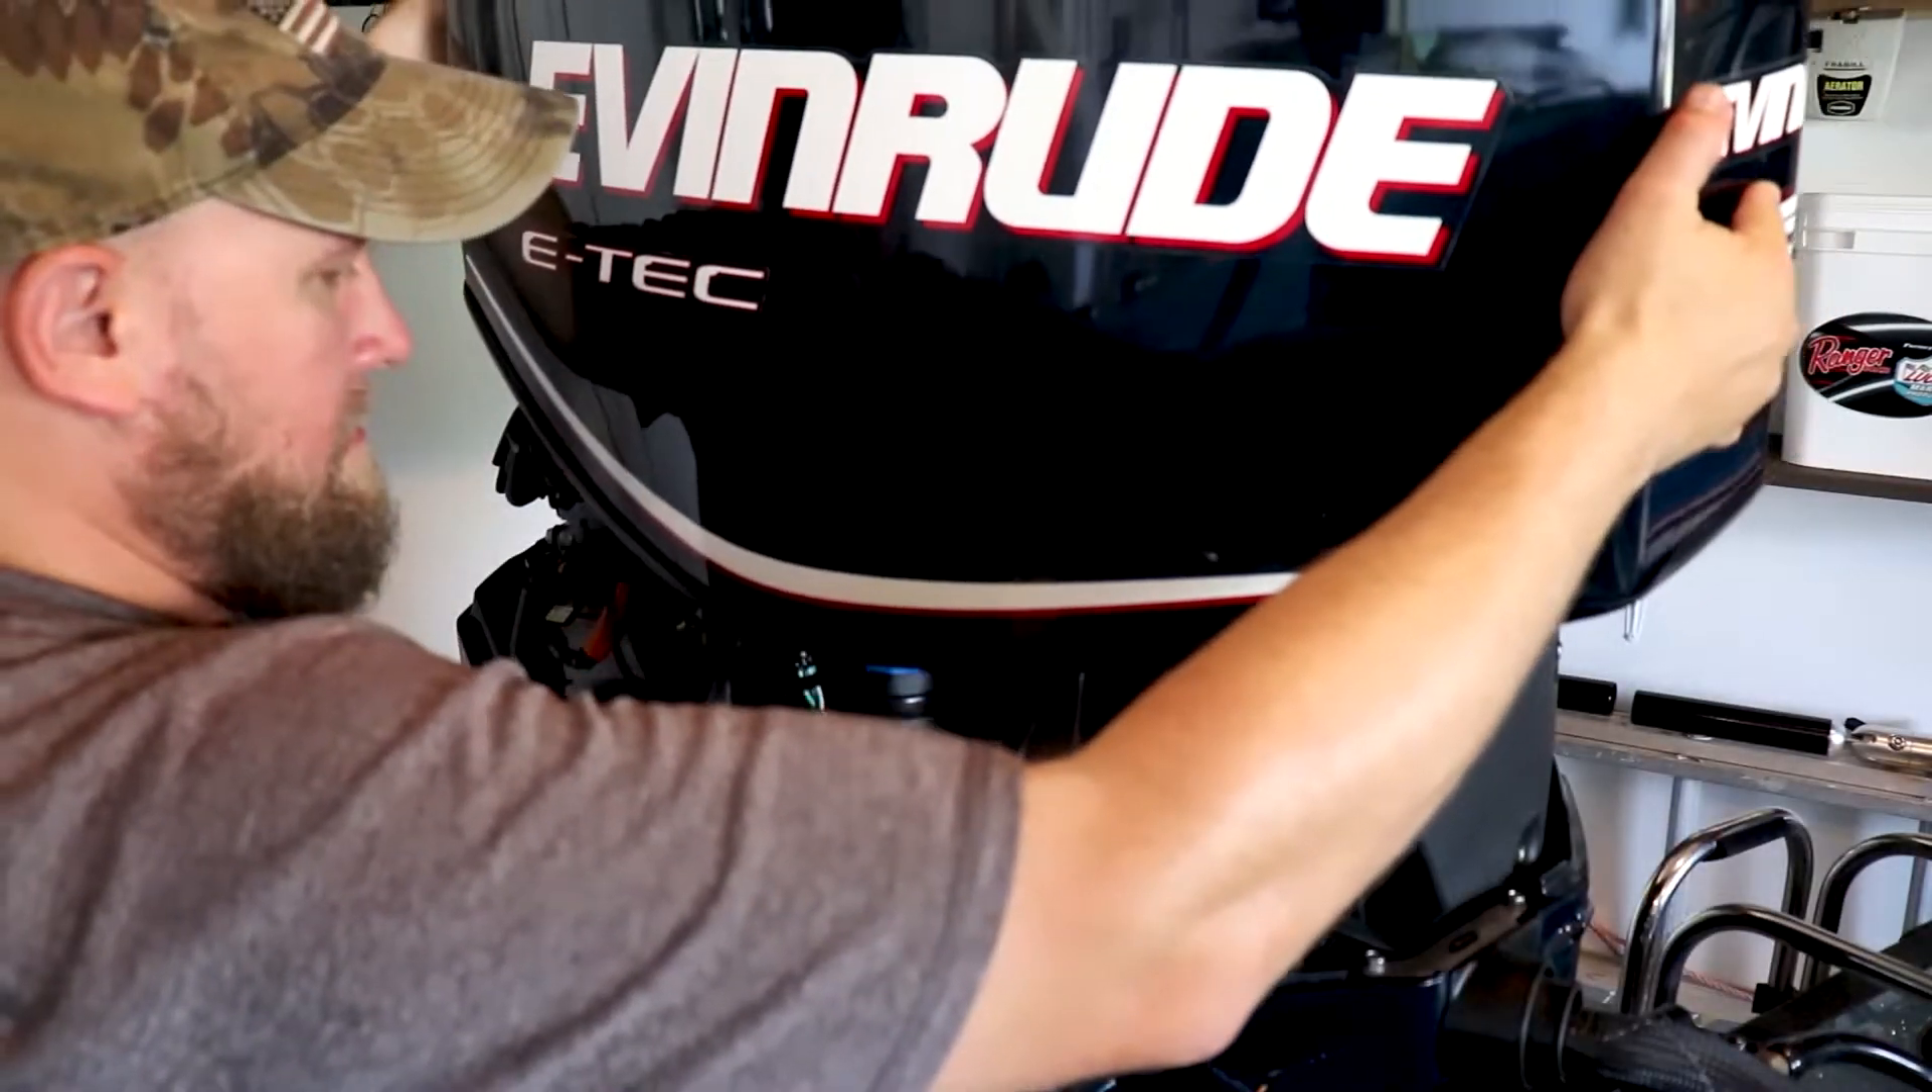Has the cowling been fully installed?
No.